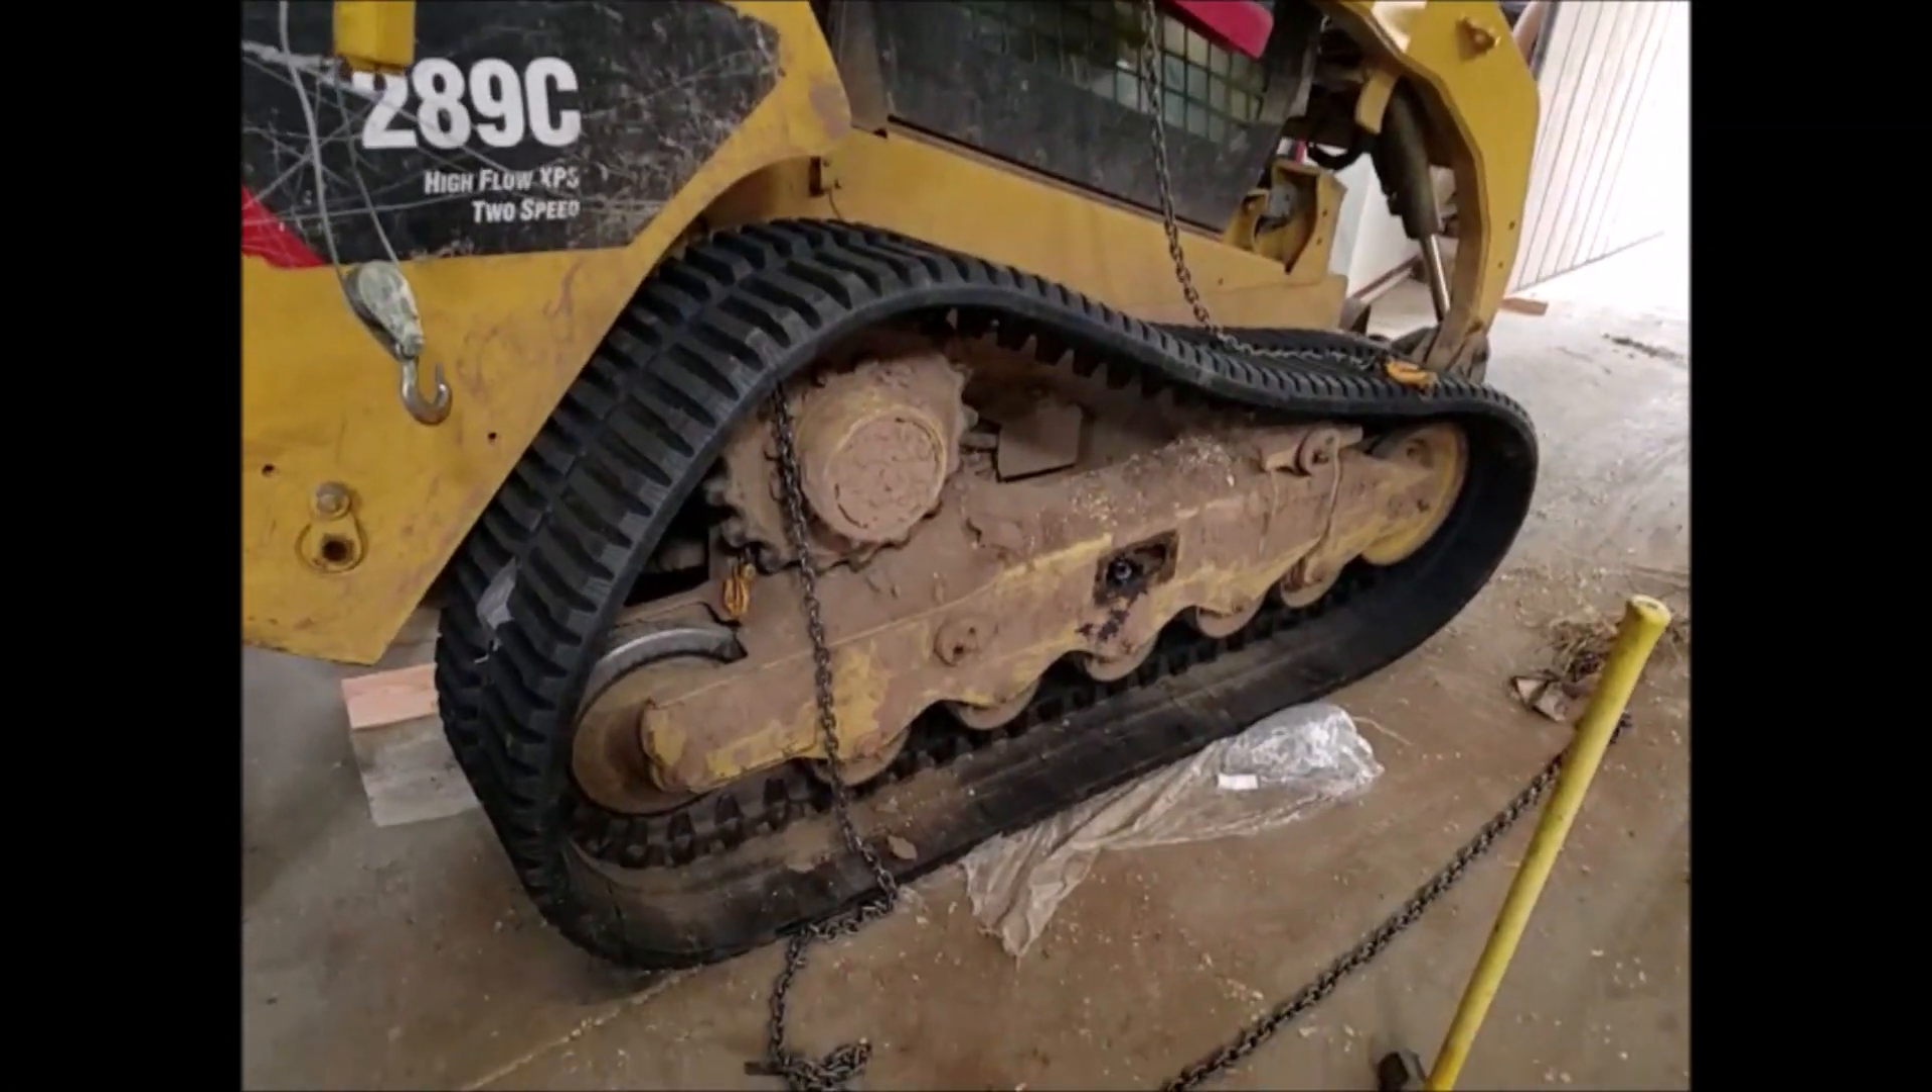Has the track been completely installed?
No.